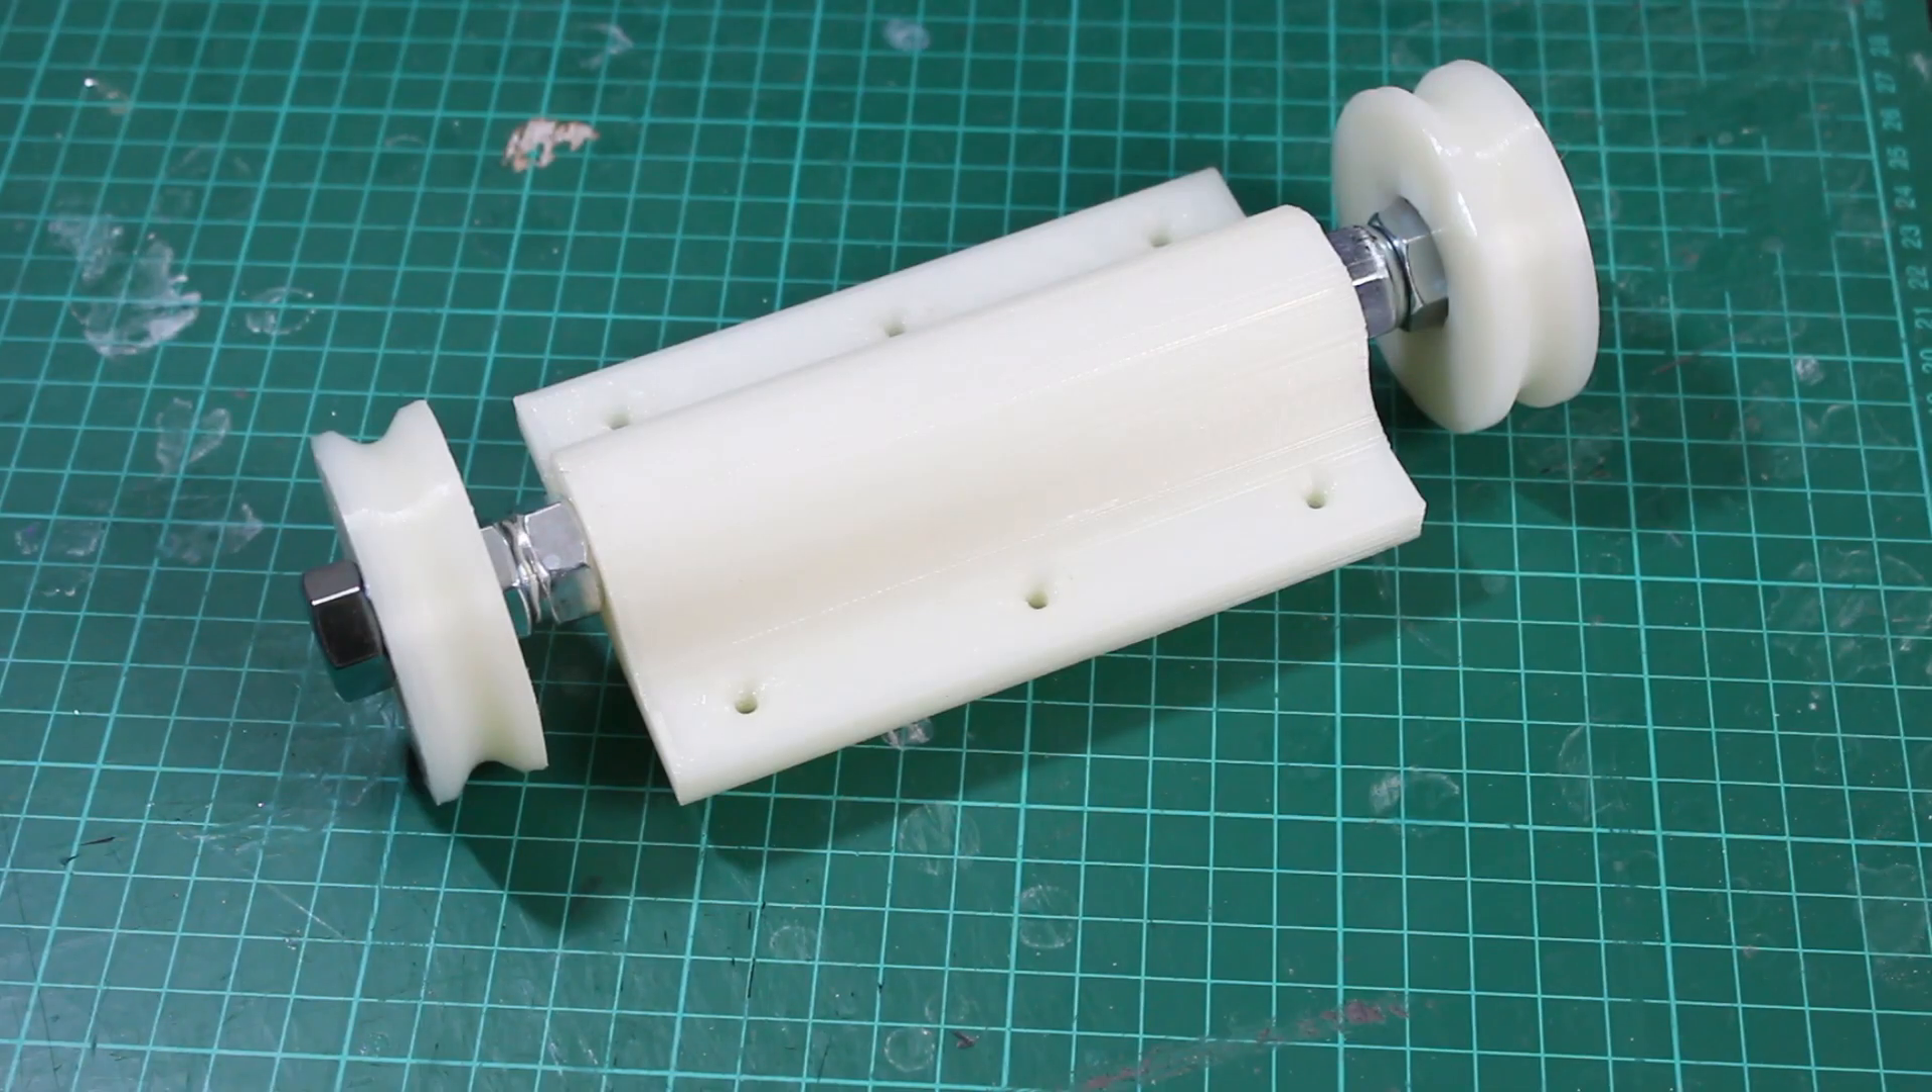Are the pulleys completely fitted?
Yes.